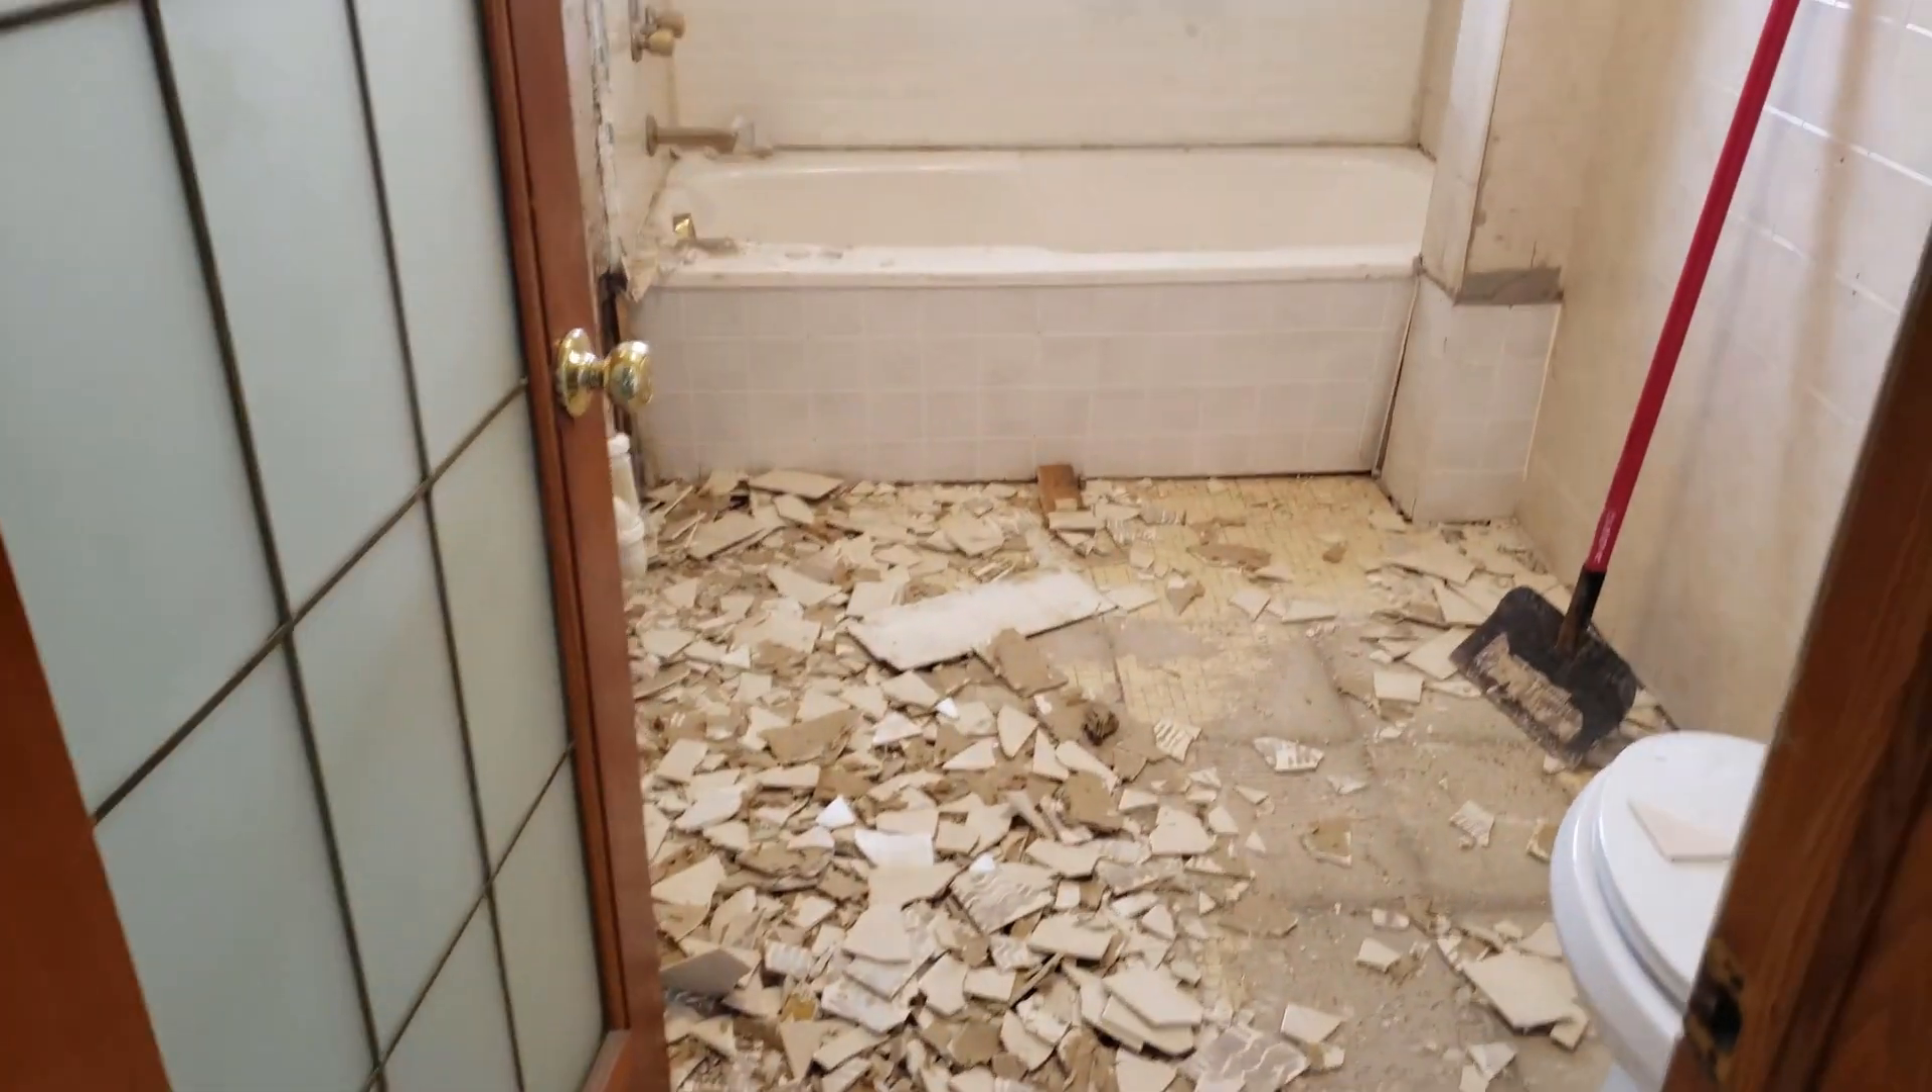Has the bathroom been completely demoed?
No.